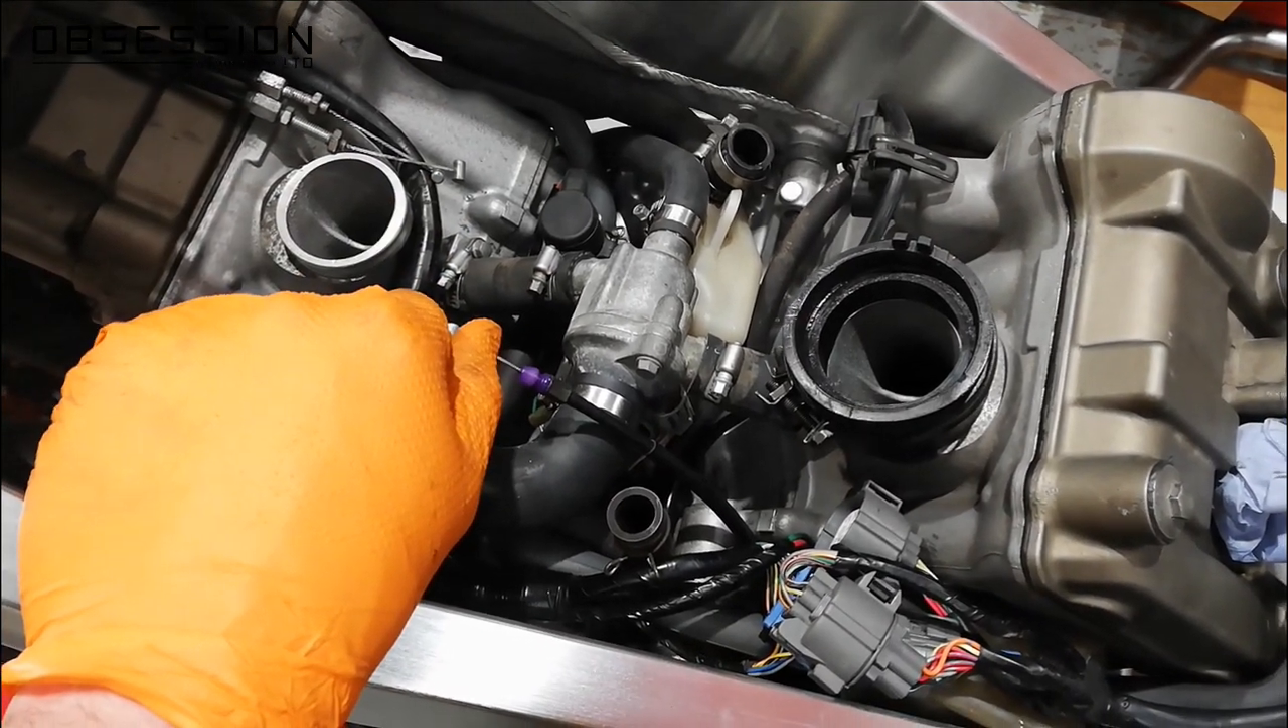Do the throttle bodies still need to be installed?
Yes.